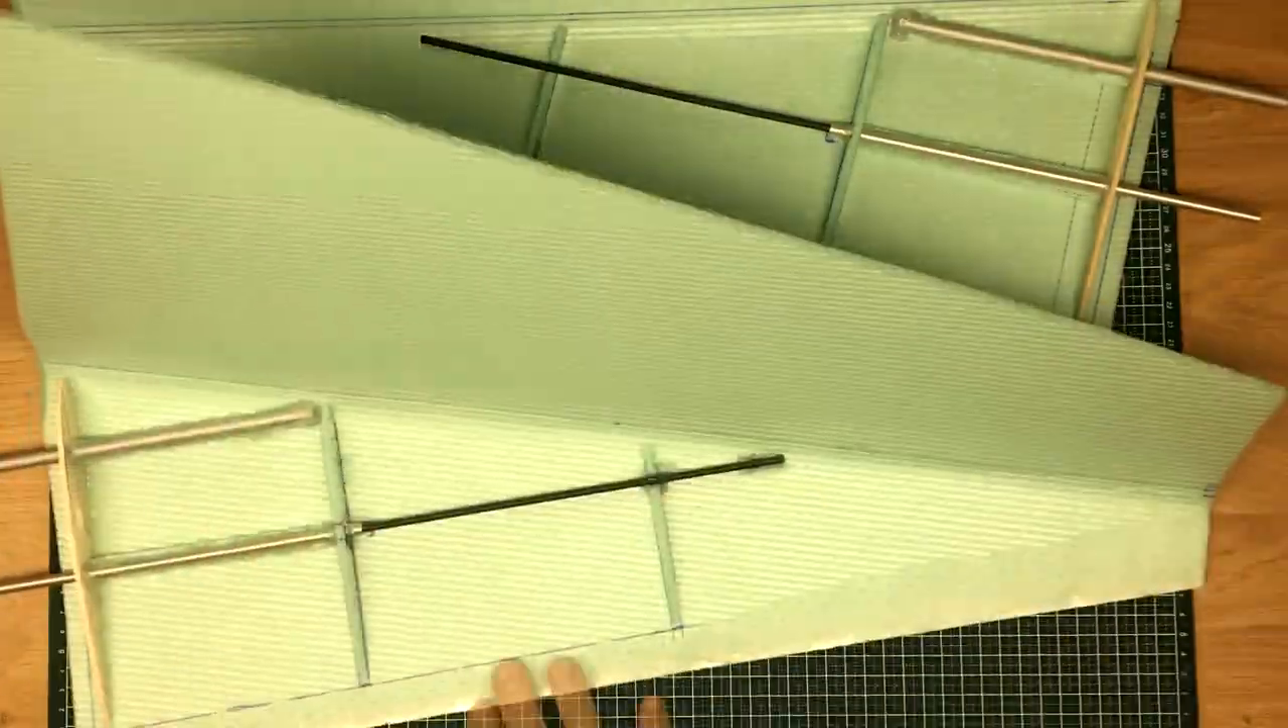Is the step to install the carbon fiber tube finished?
Yes.